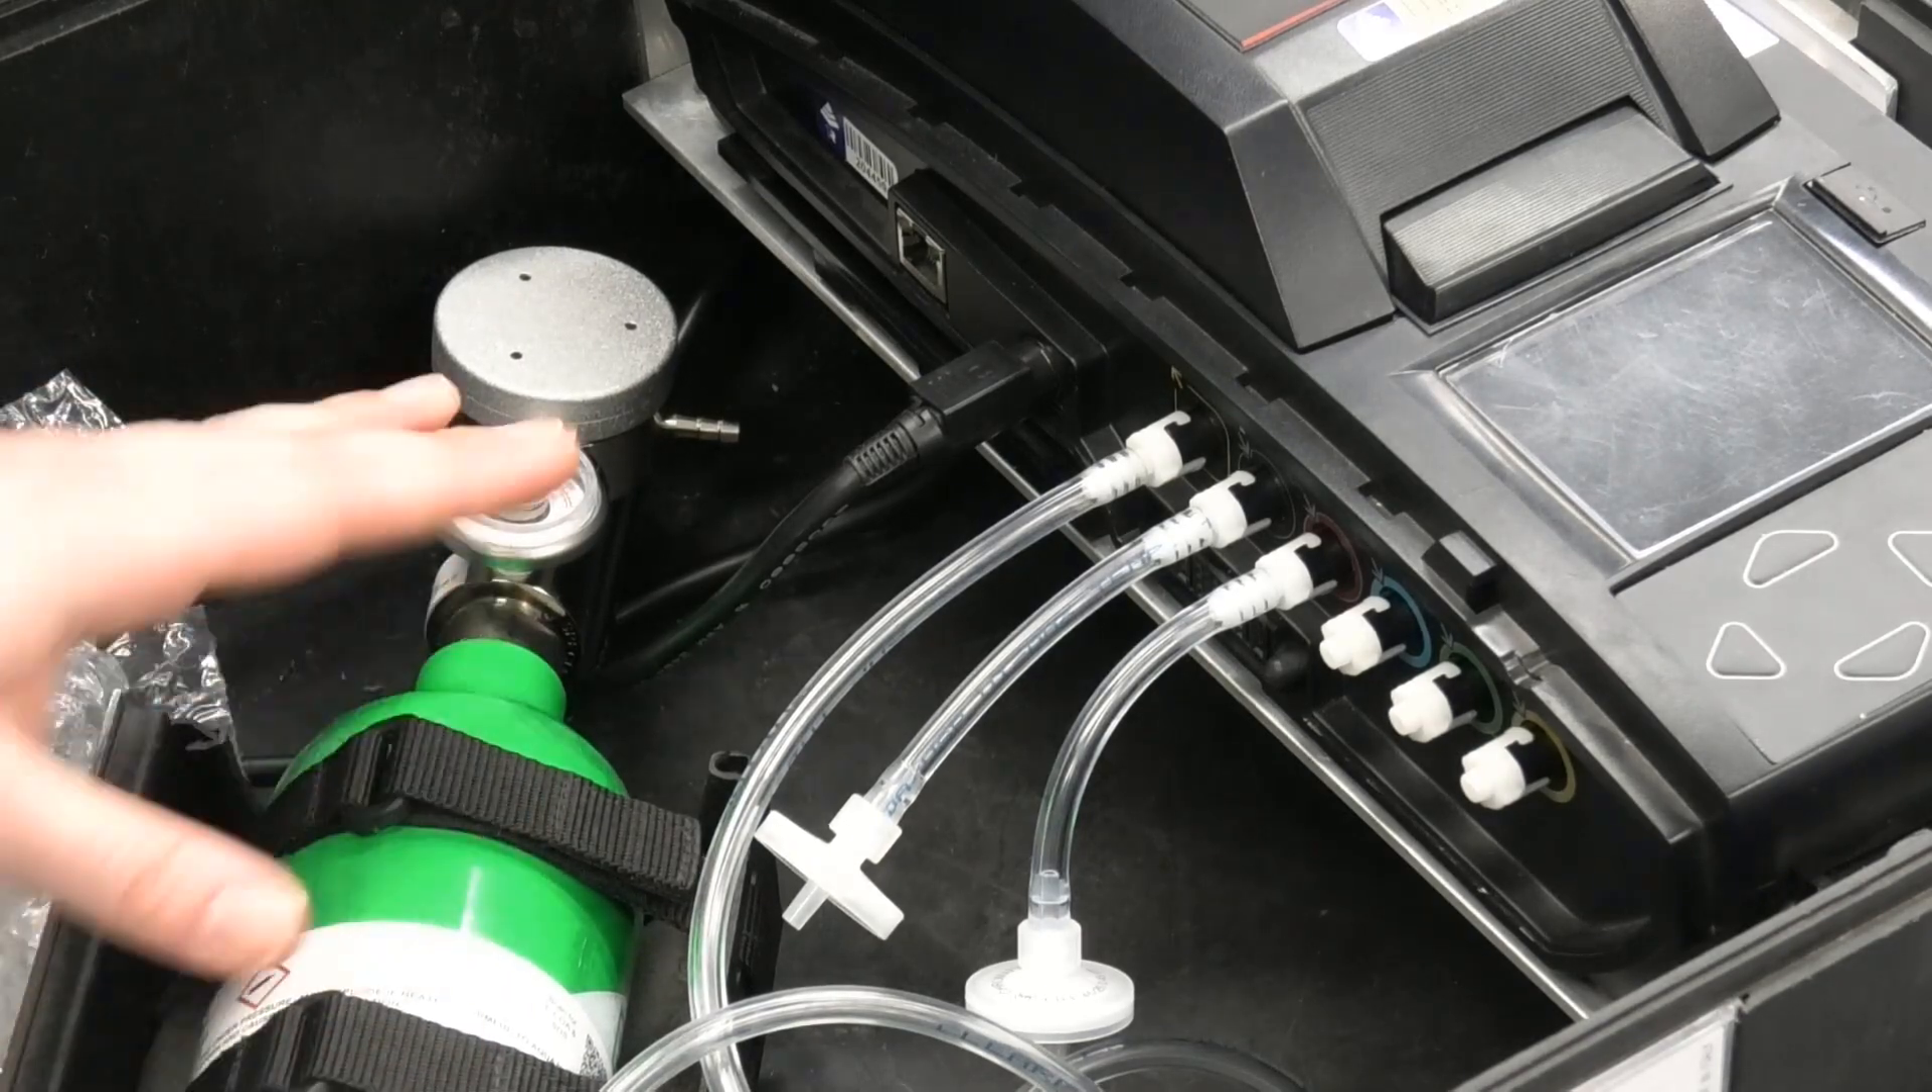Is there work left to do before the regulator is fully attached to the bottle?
No.